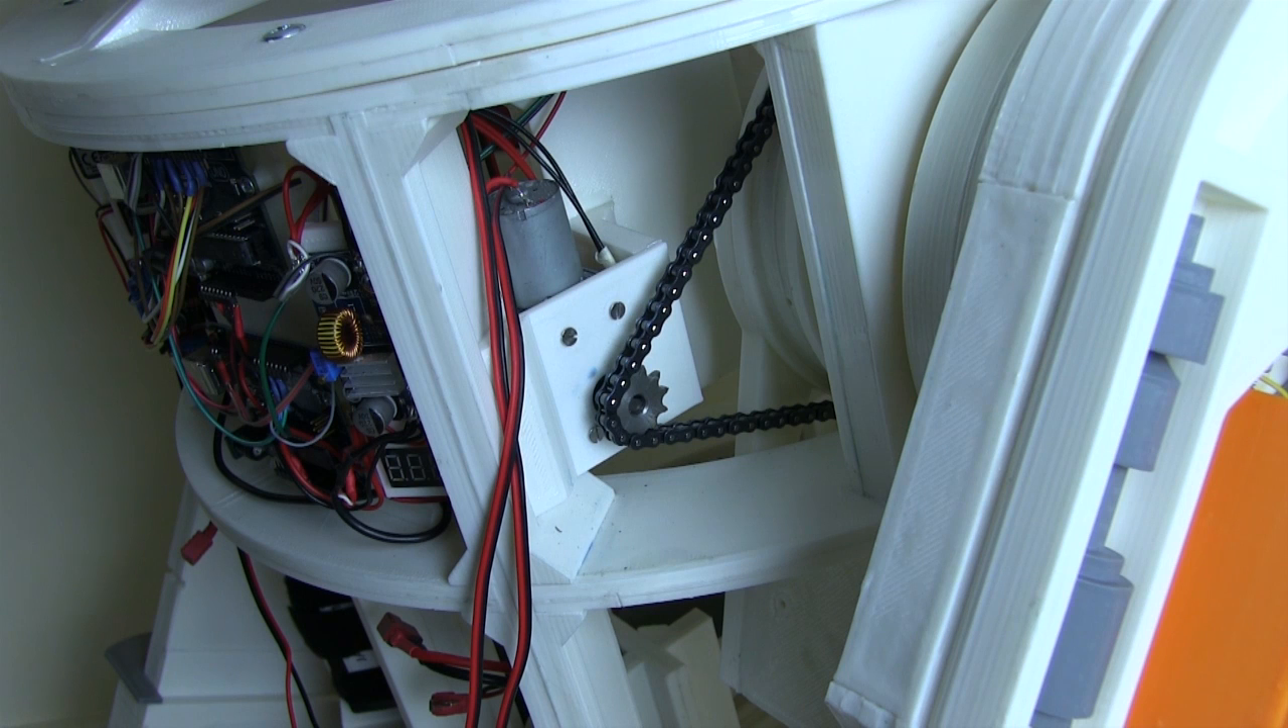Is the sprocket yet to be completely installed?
No.